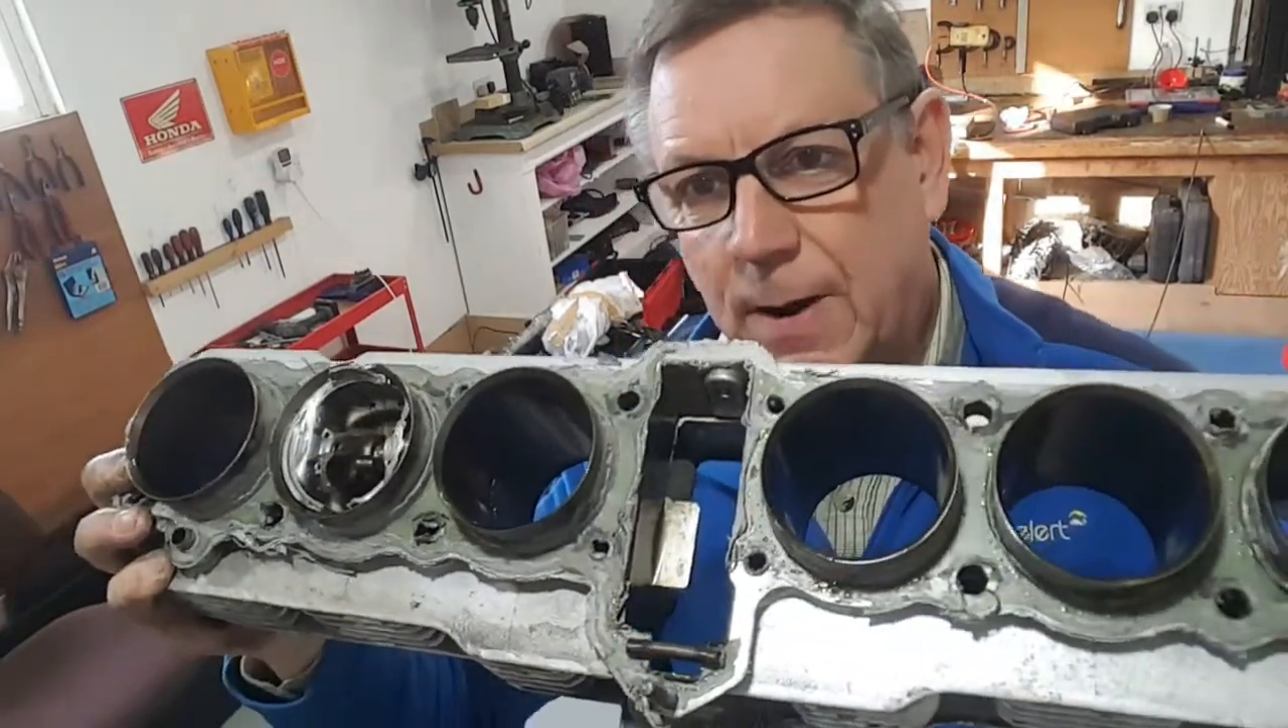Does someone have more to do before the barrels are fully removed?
No.